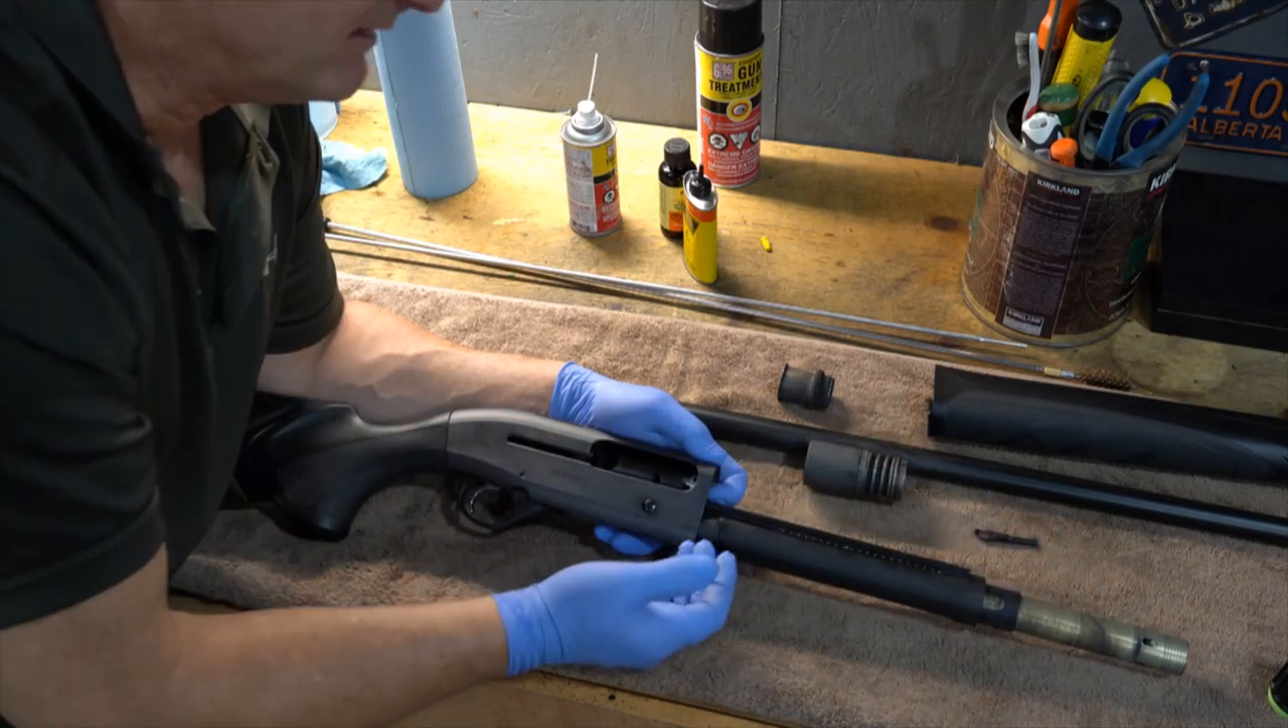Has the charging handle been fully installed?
No.